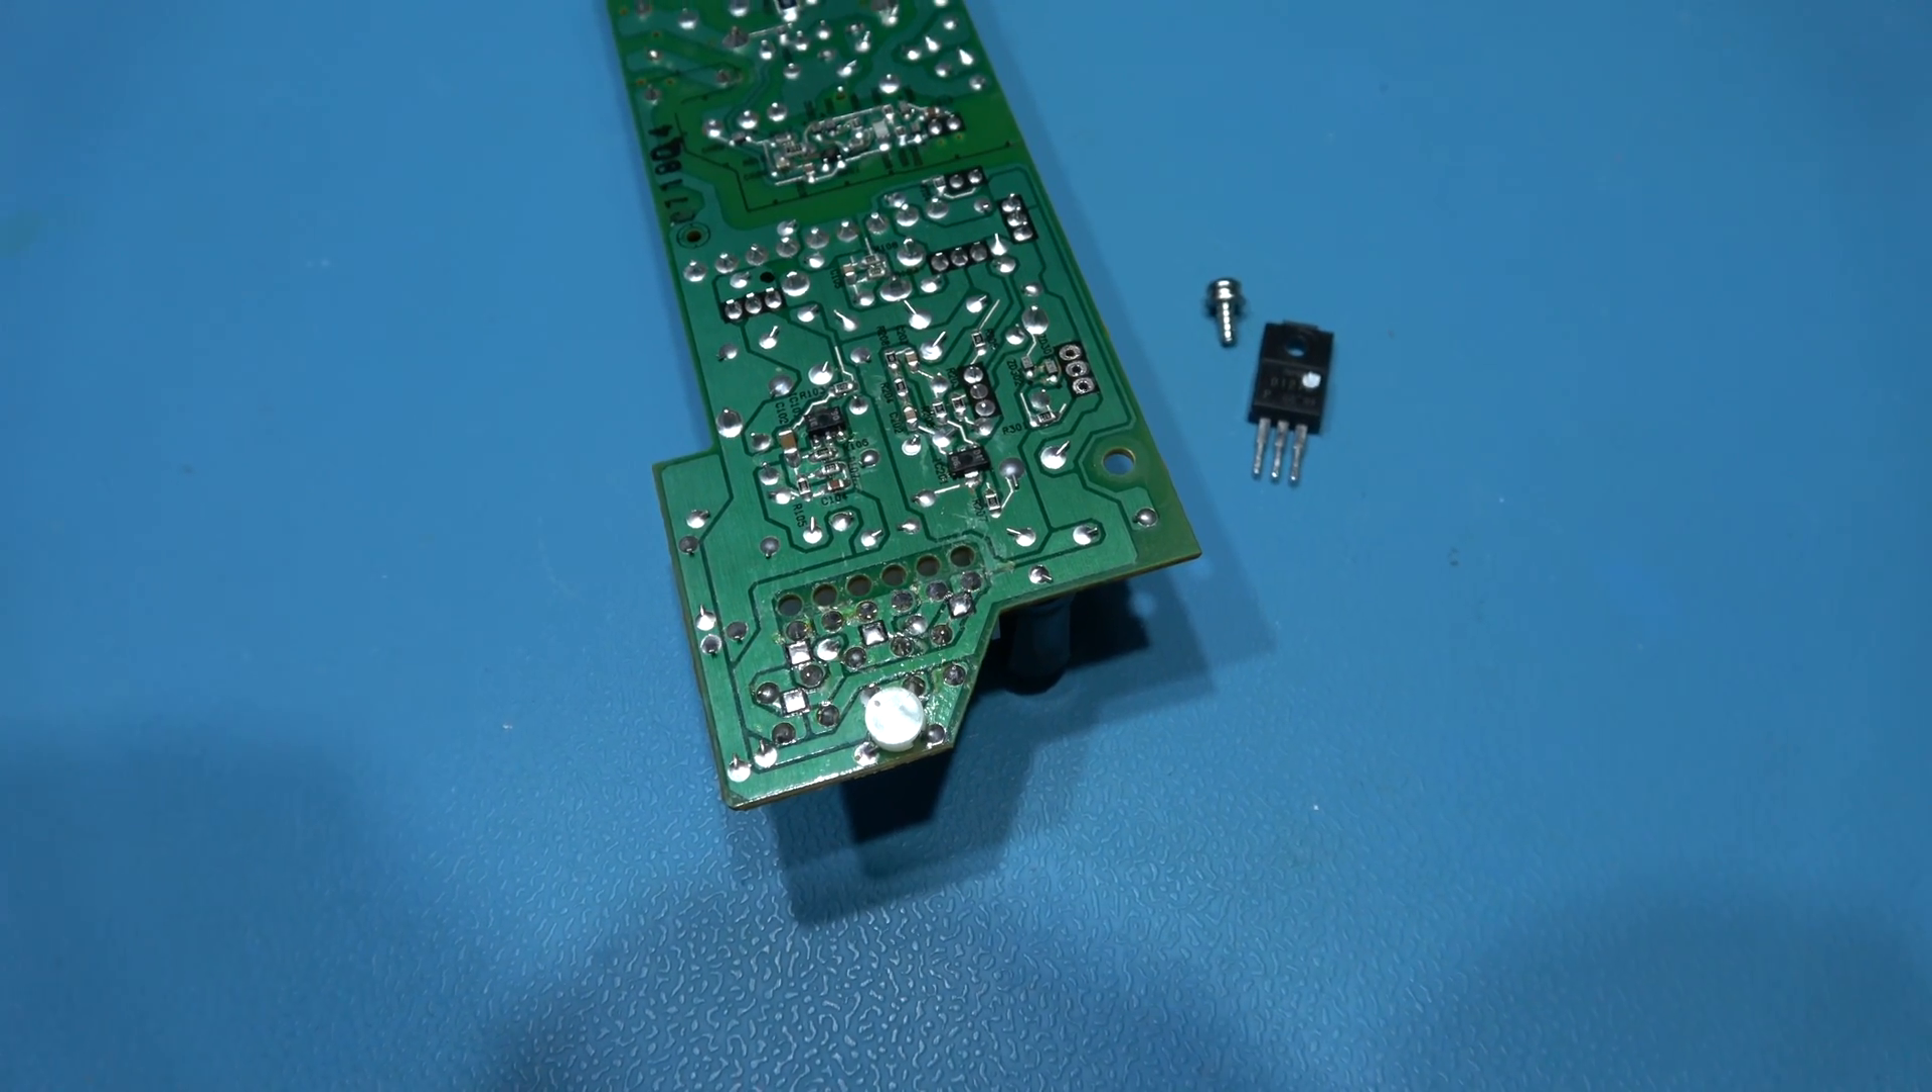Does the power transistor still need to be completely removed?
No.